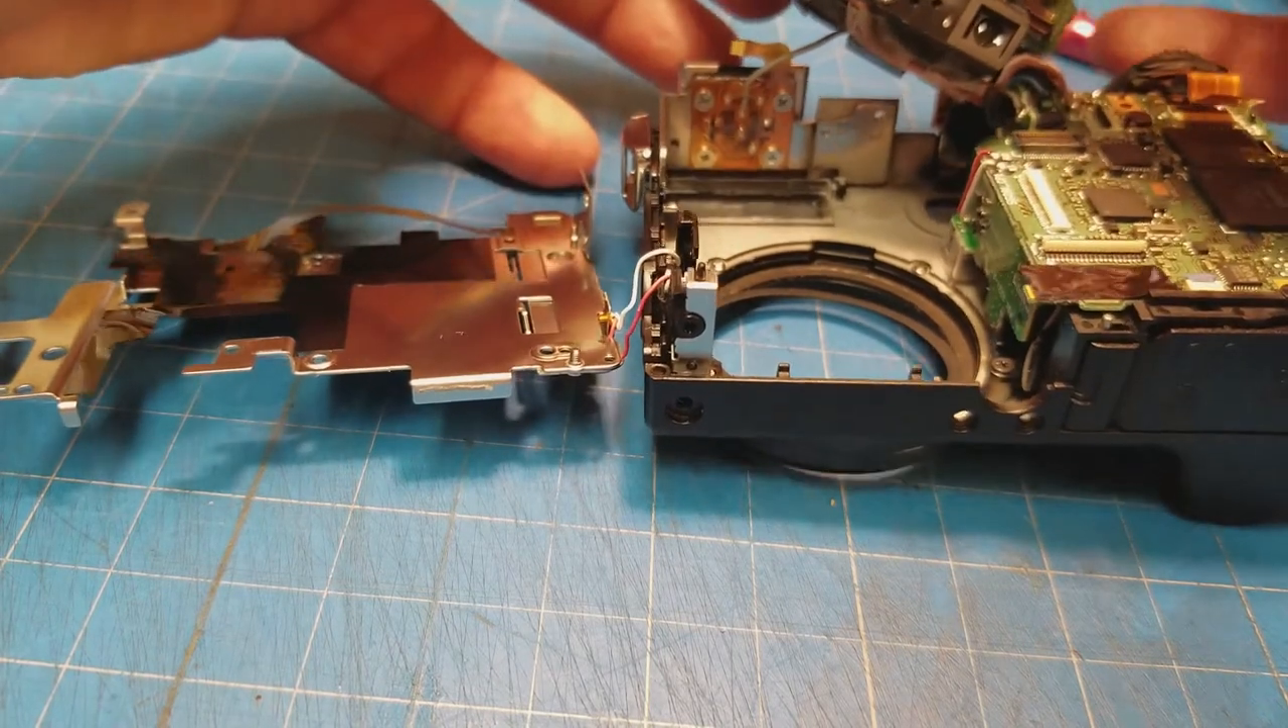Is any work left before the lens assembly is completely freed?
No.